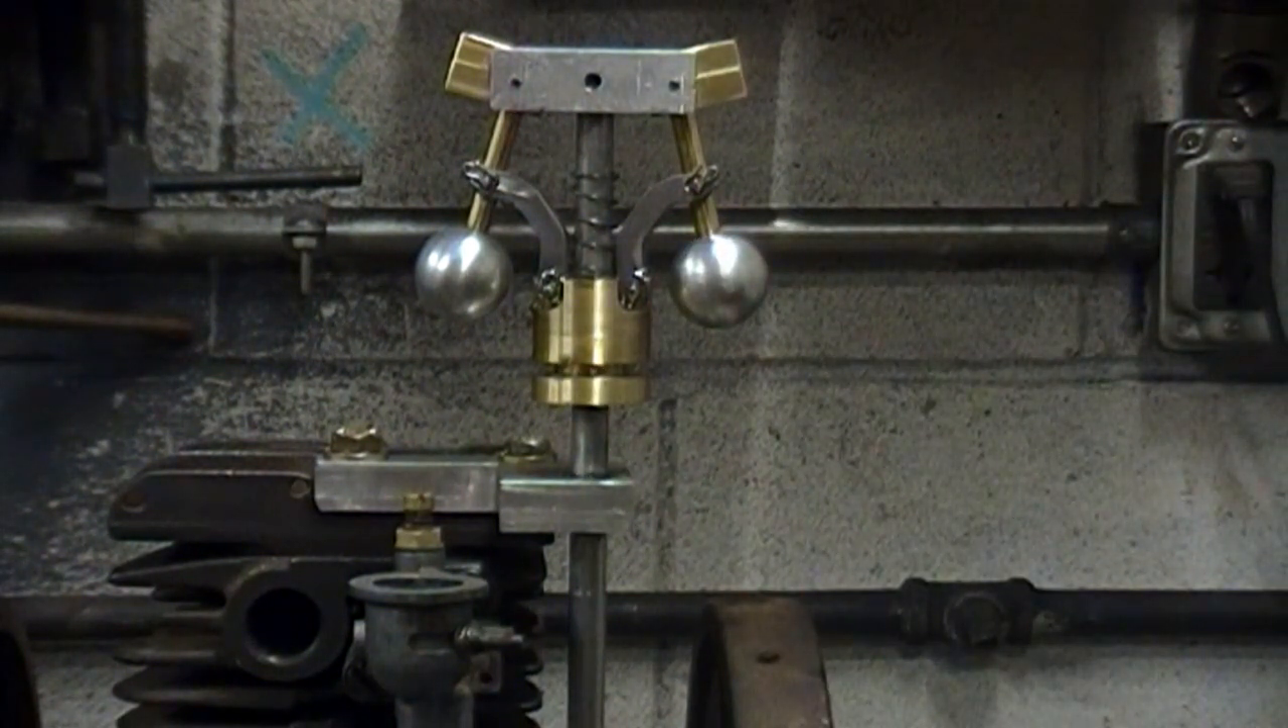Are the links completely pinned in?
Yes.